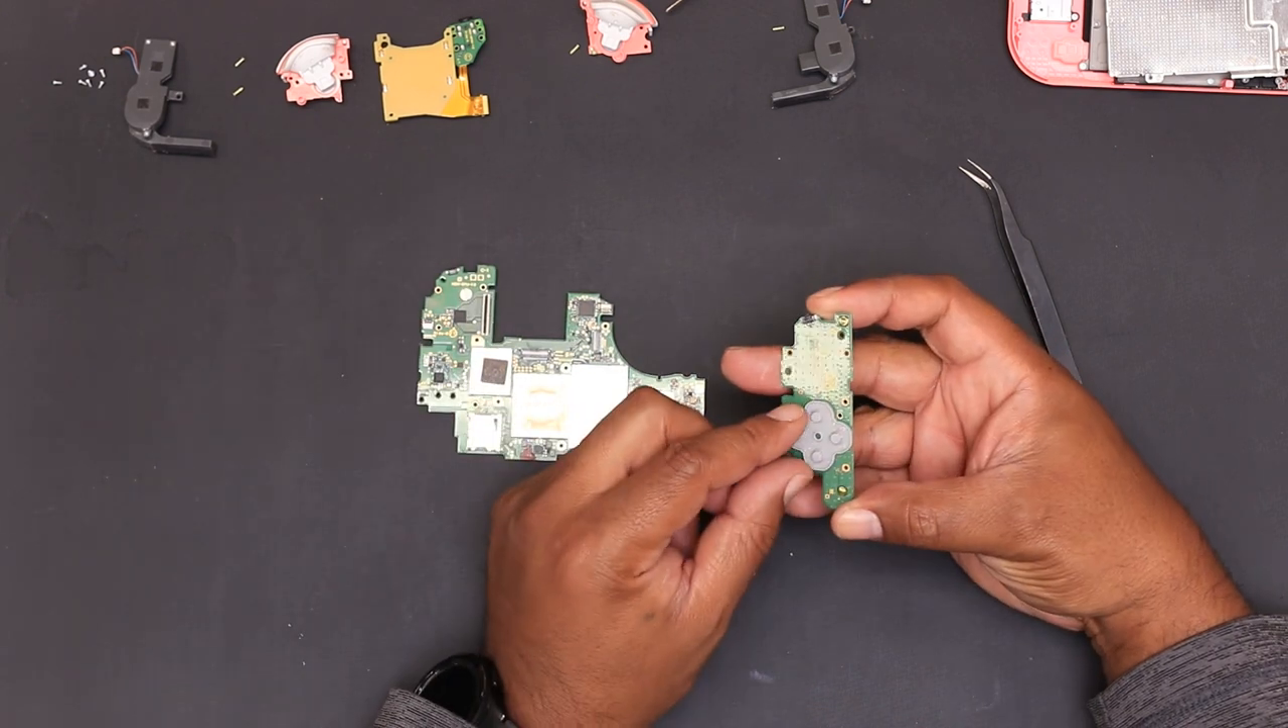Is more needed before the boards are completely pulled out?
No.